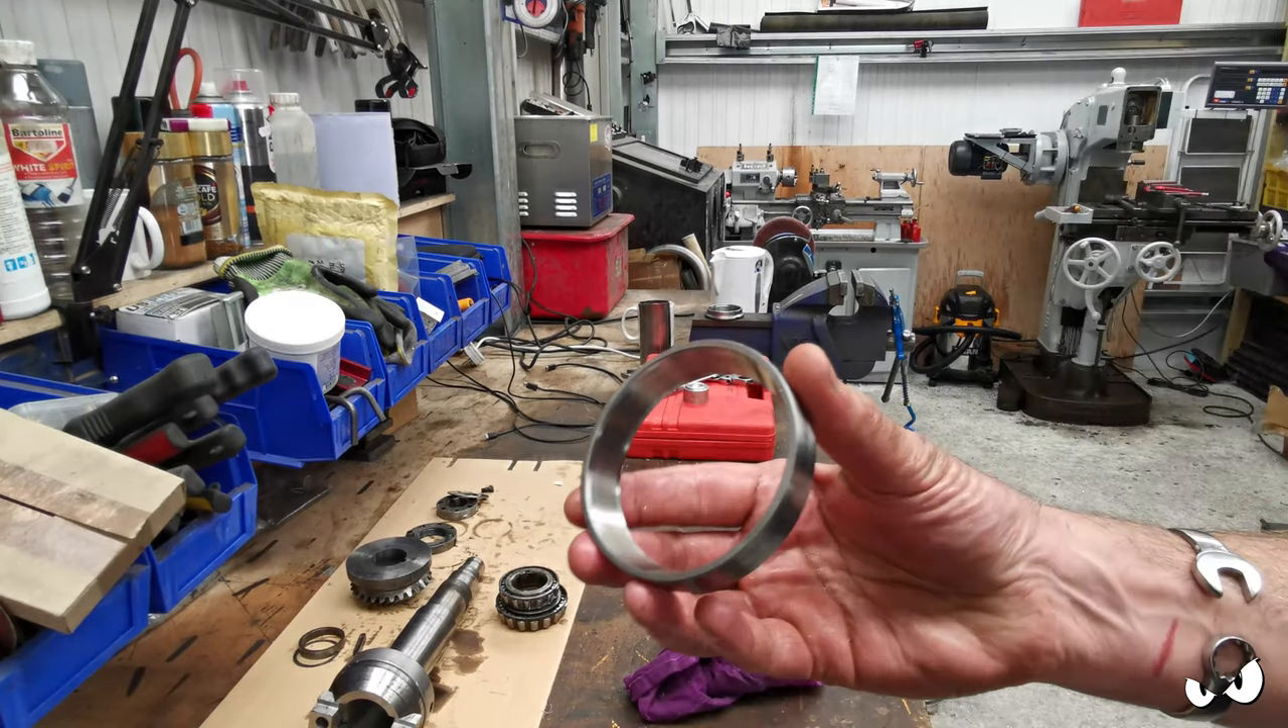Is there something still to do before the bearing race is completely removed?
No.